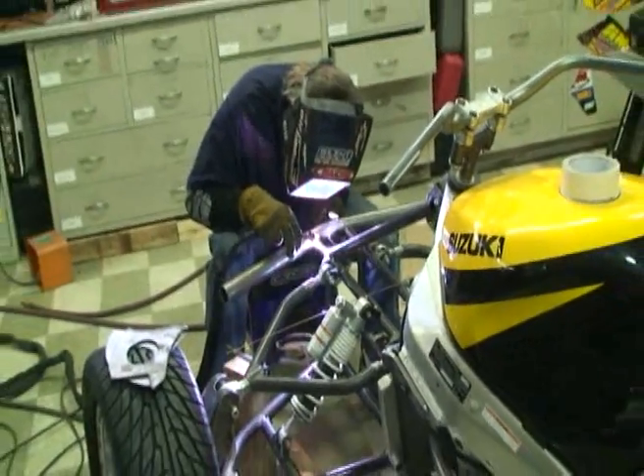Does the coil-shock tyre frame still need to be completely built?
Yes.